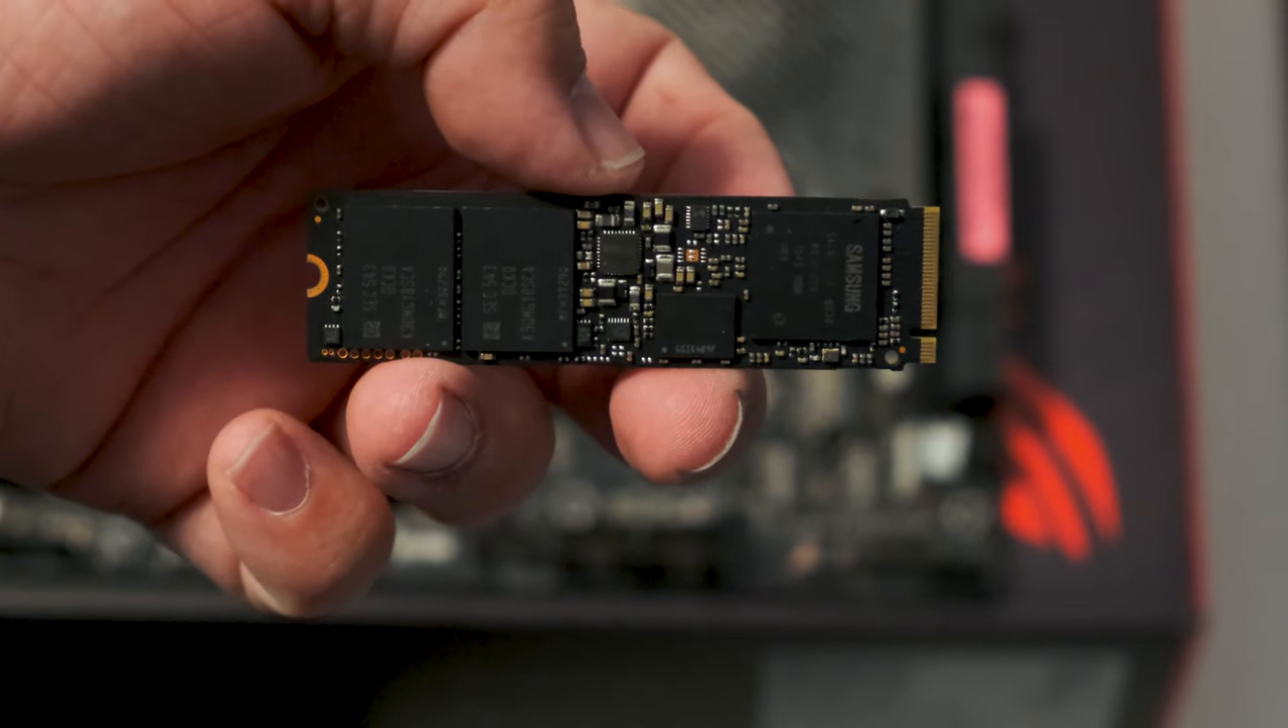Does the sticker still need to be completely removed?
No.